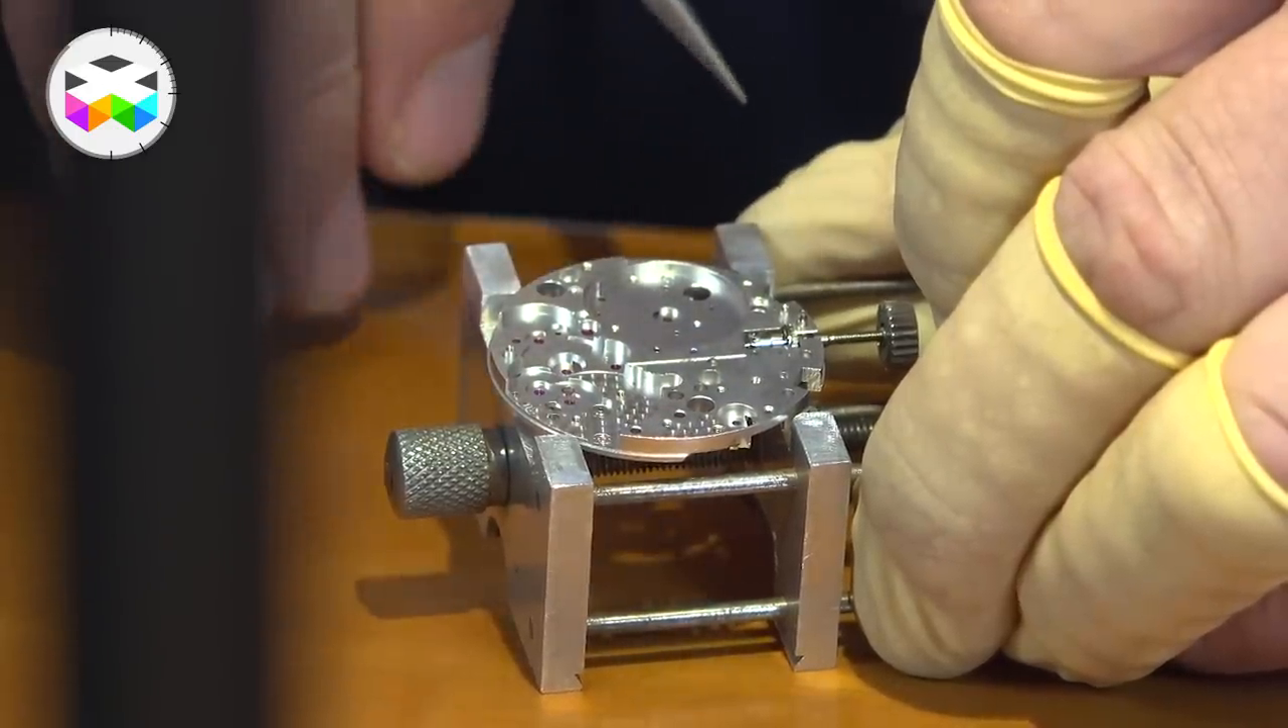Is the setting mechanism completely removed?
No.